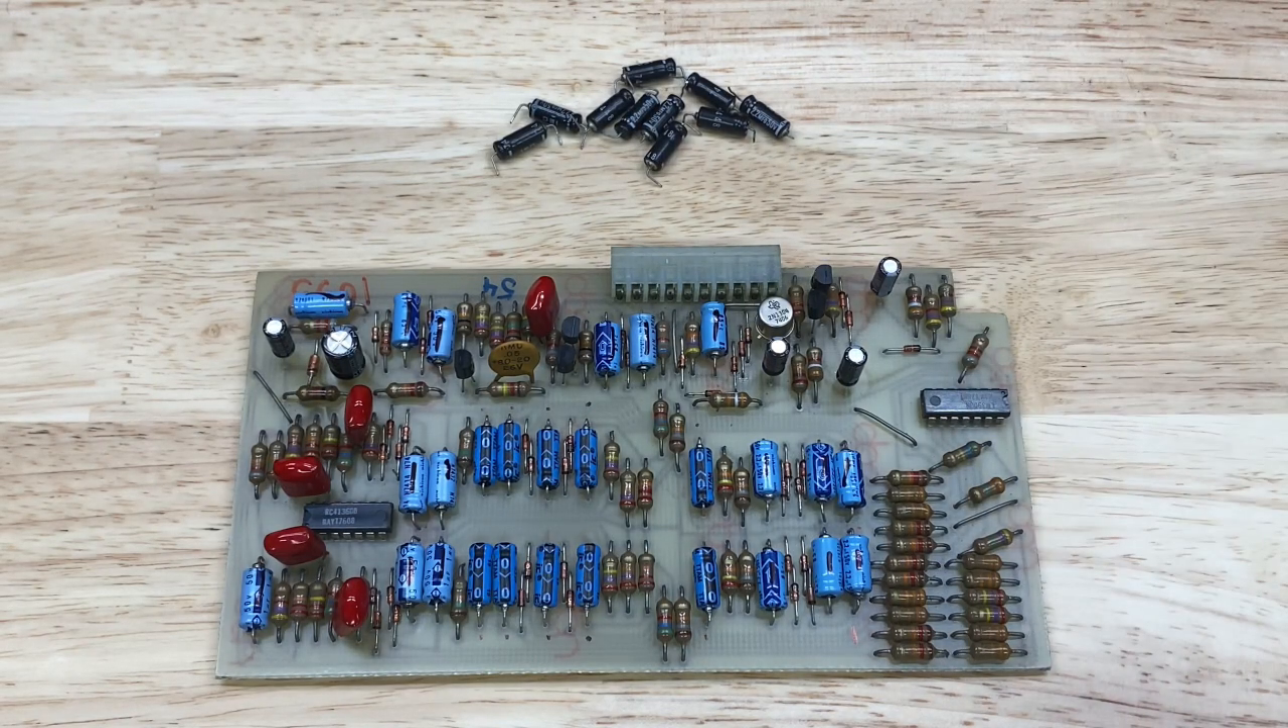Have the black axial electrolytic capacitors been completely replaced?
Yes.